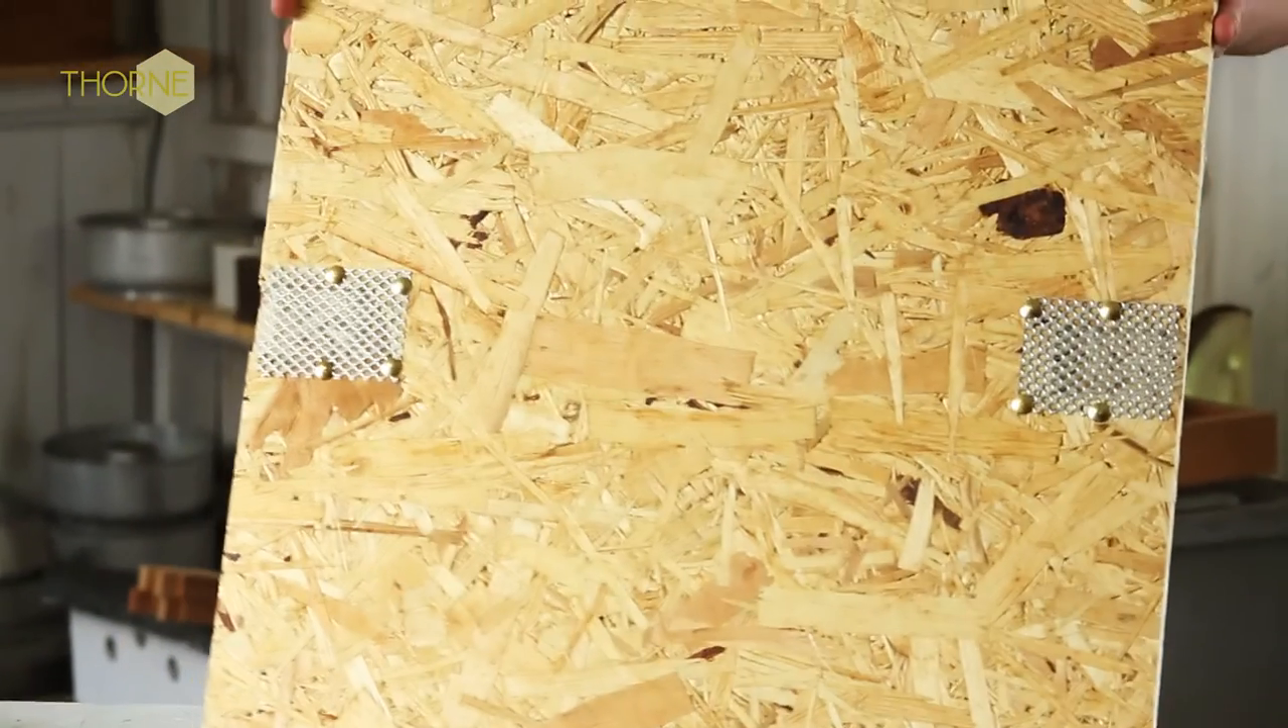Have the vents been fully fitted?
Yes.